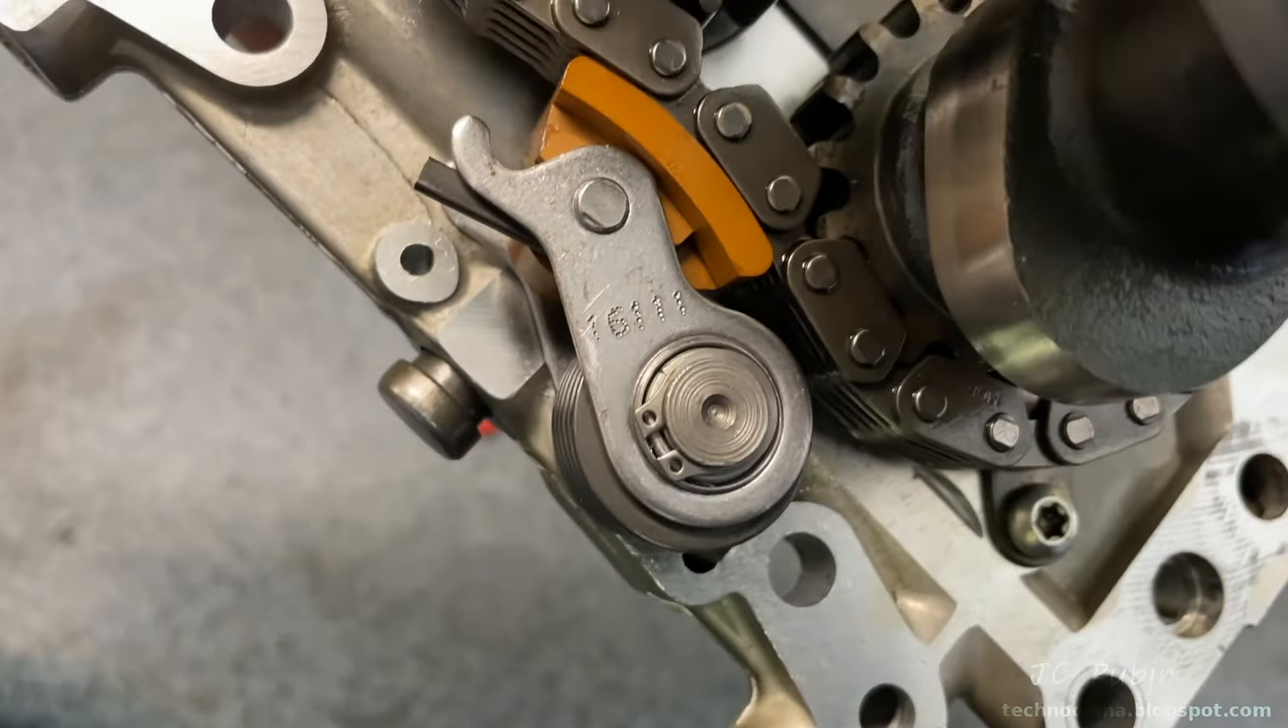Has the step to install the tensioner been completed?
Yes.